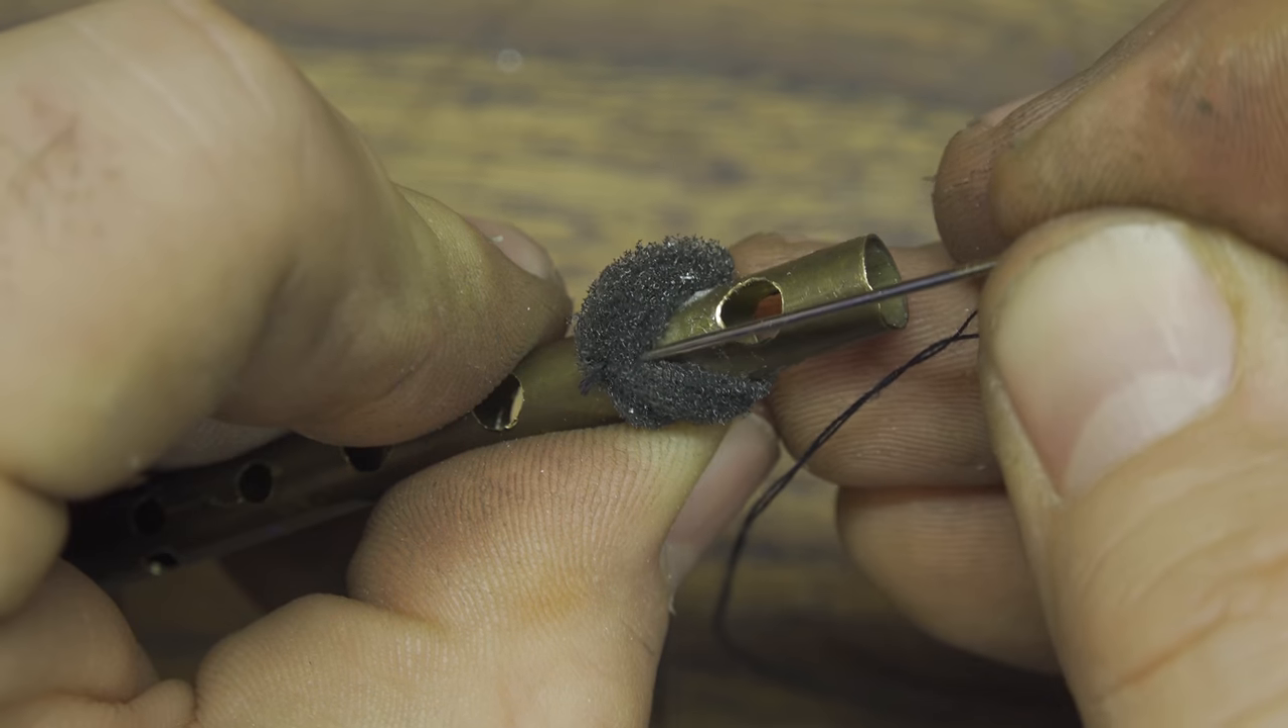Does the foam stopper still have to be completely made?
Yes.